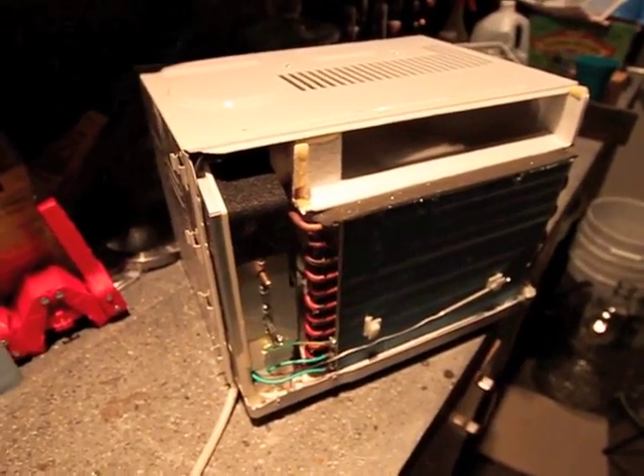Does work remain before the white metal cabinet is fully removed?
Yes.